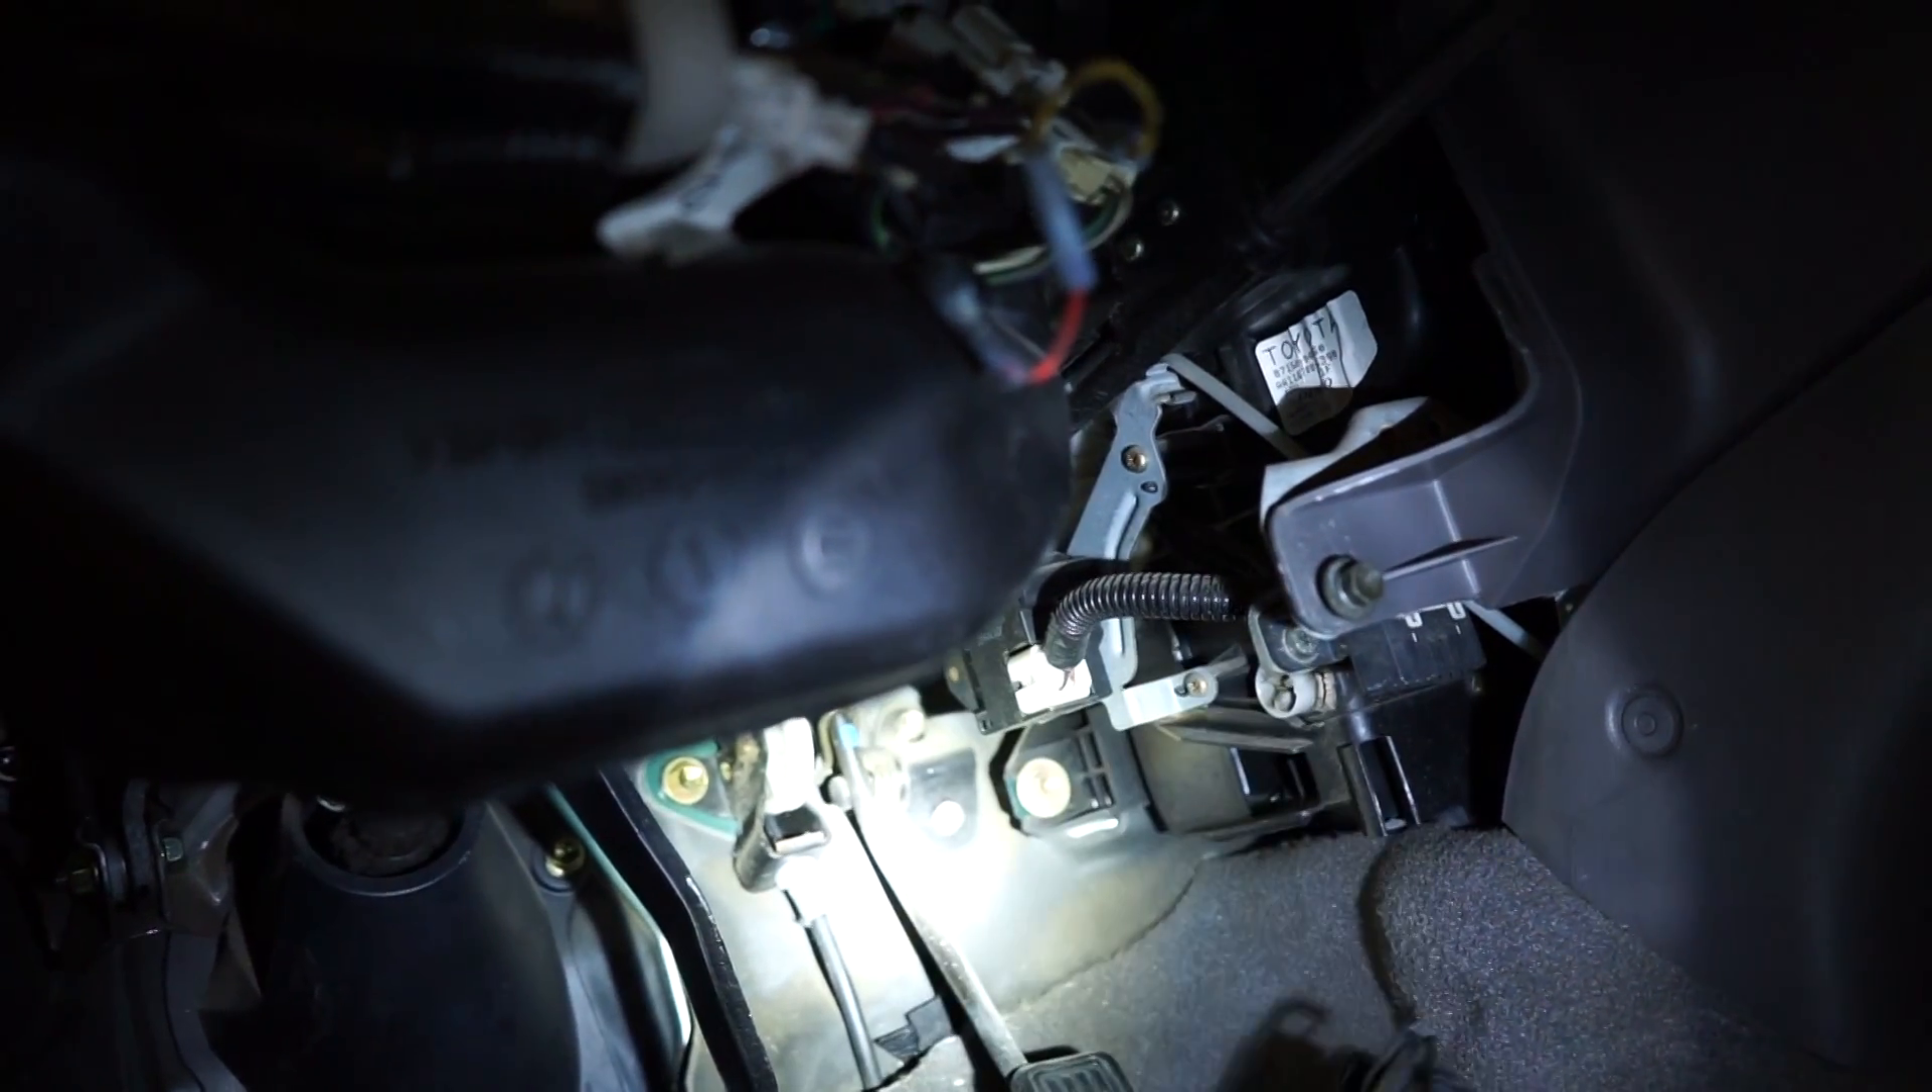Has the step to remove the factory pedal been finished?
No.